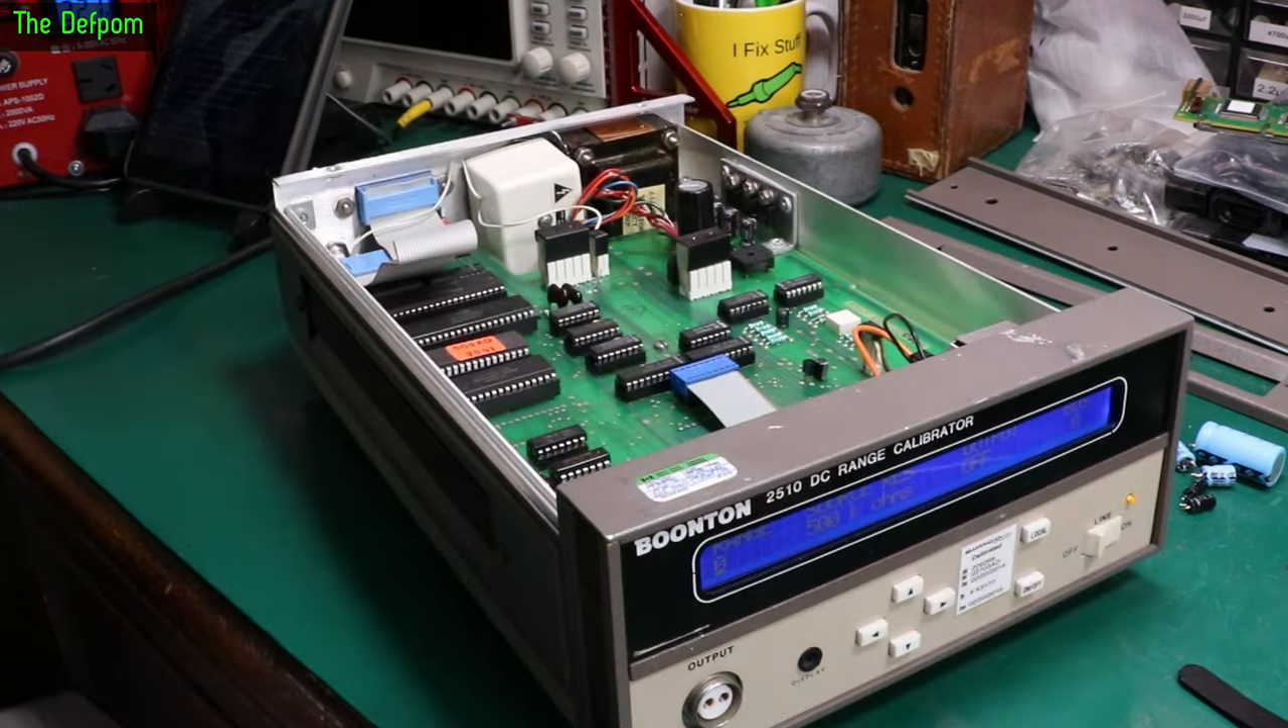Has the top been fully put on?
No.